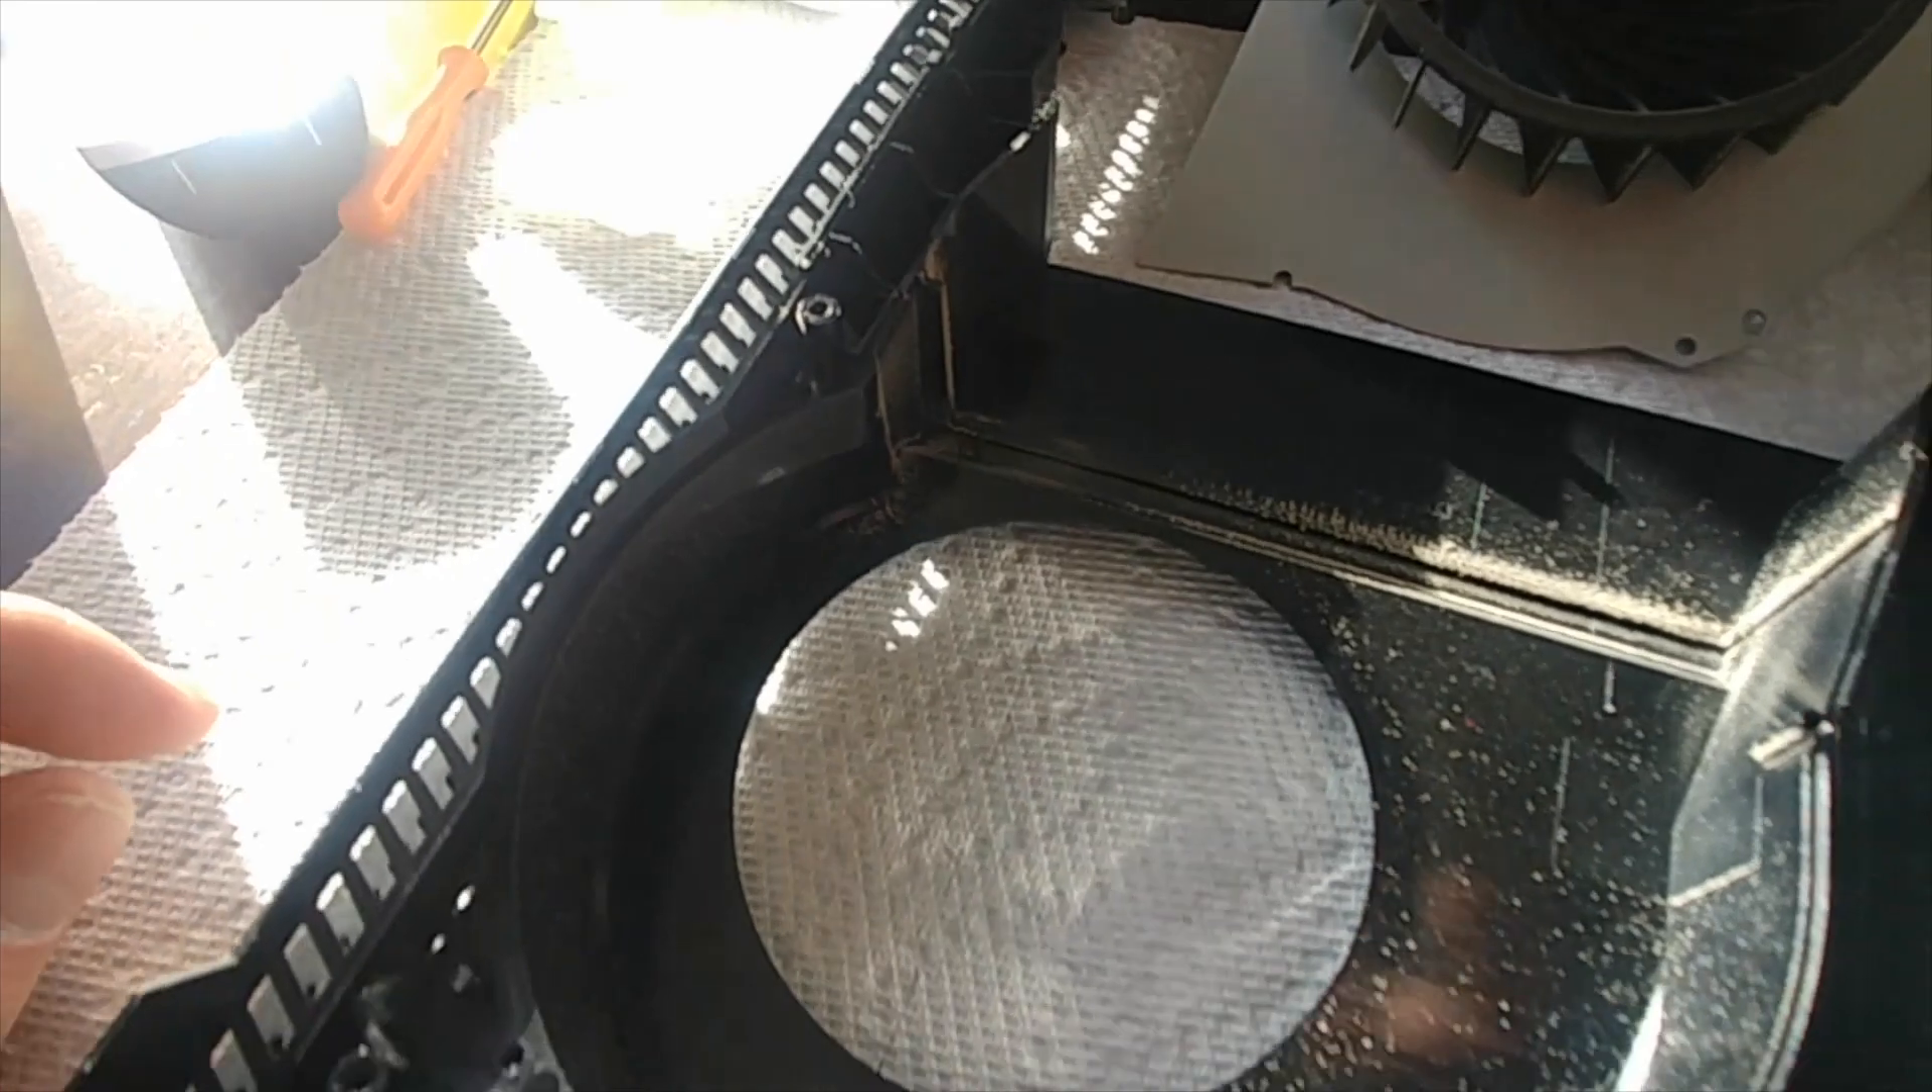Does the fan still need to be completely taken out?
No.